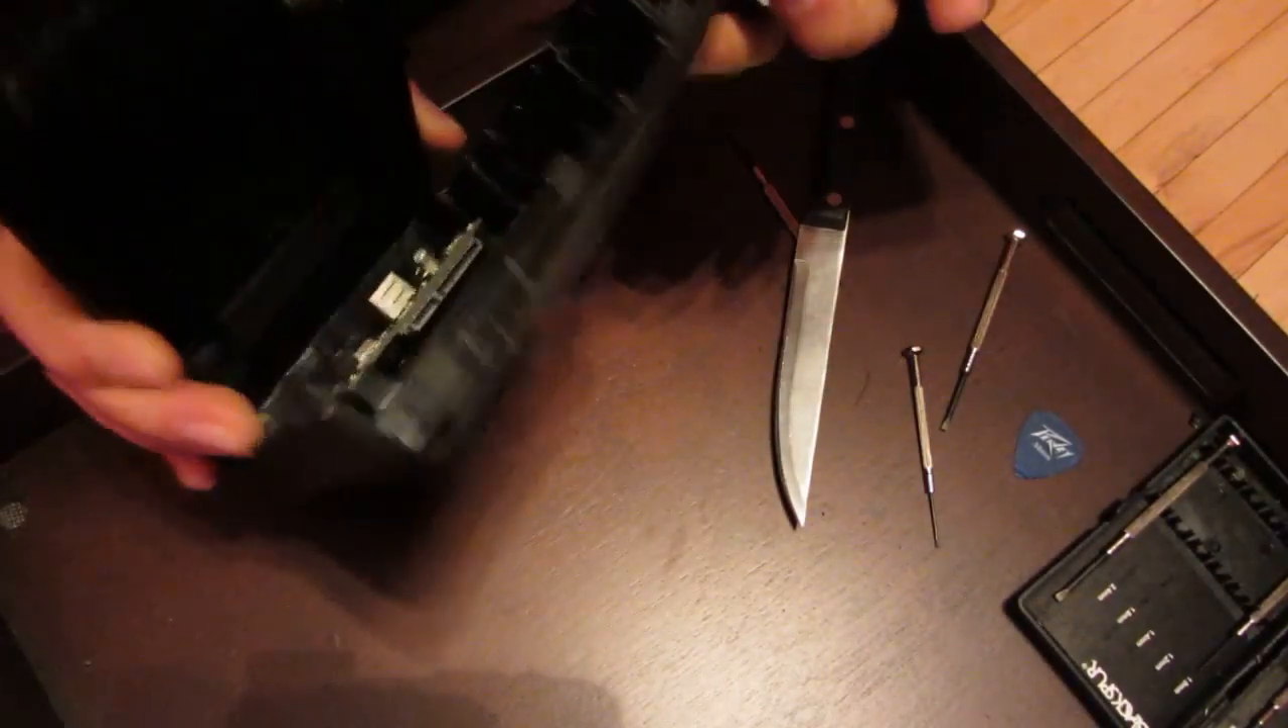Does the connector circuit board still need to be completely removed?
Yes.